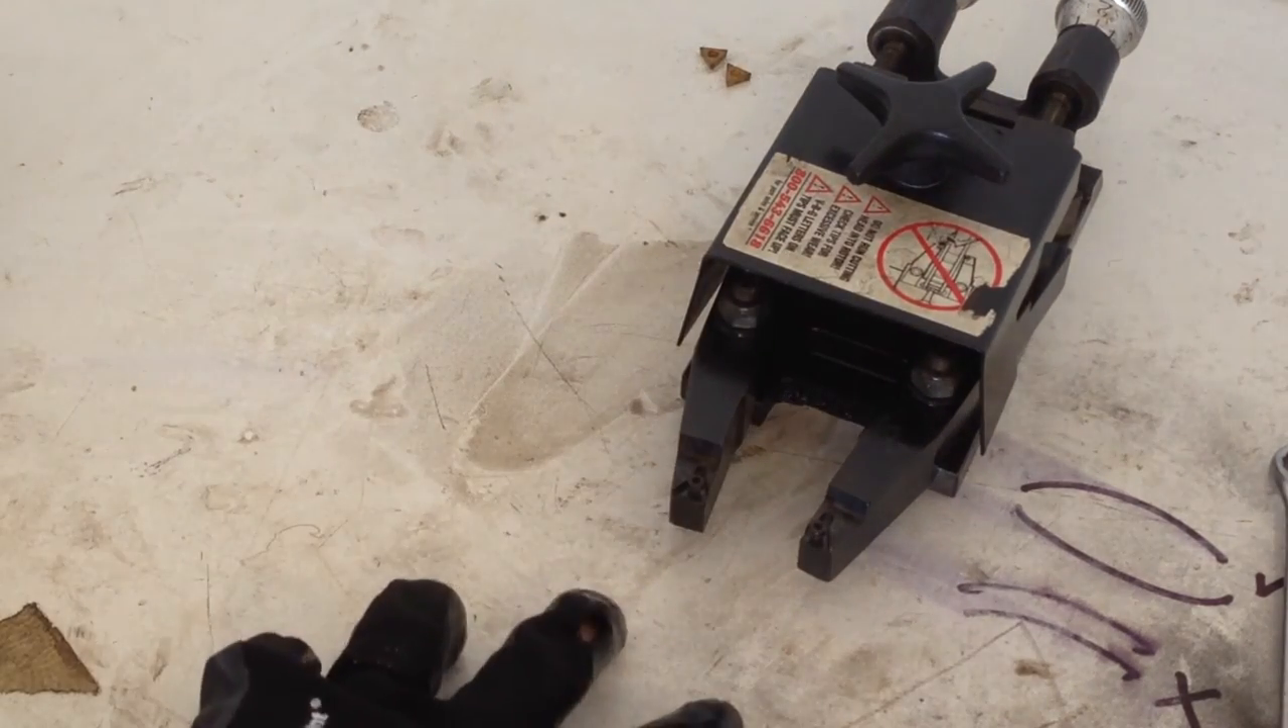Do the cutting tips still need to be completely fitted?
Yes.